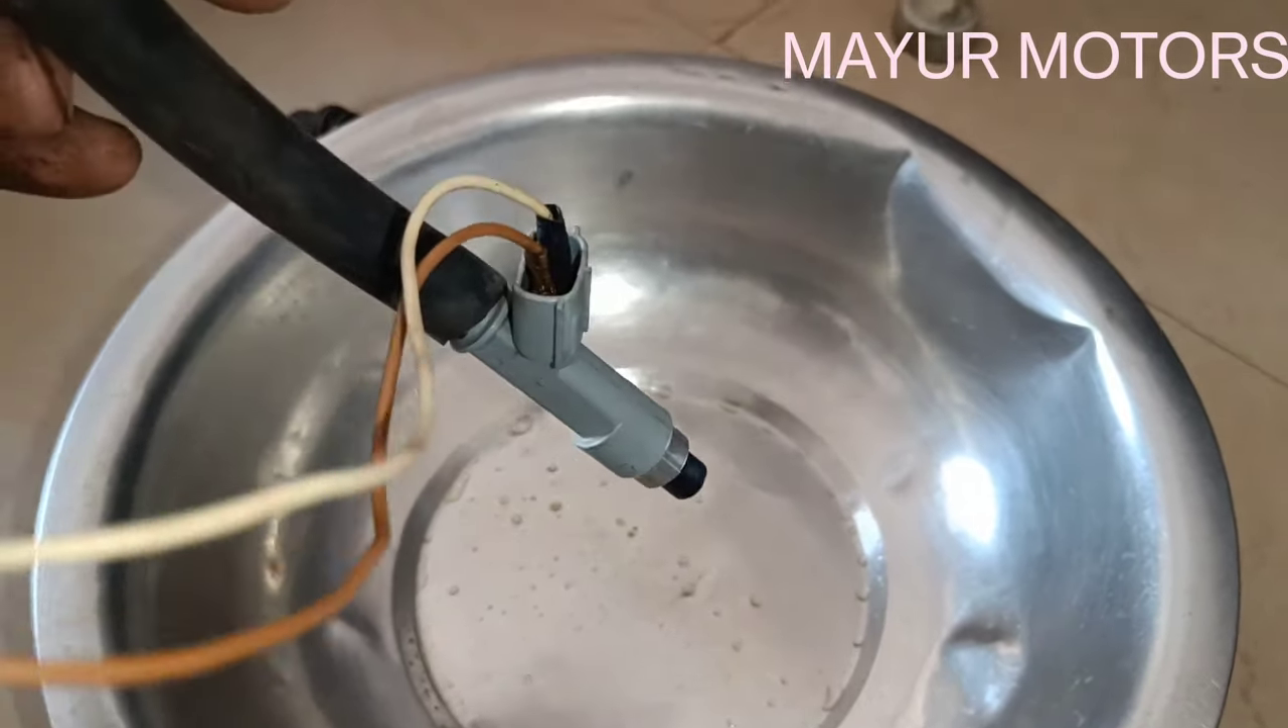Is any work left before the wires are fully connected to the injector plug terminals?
No.